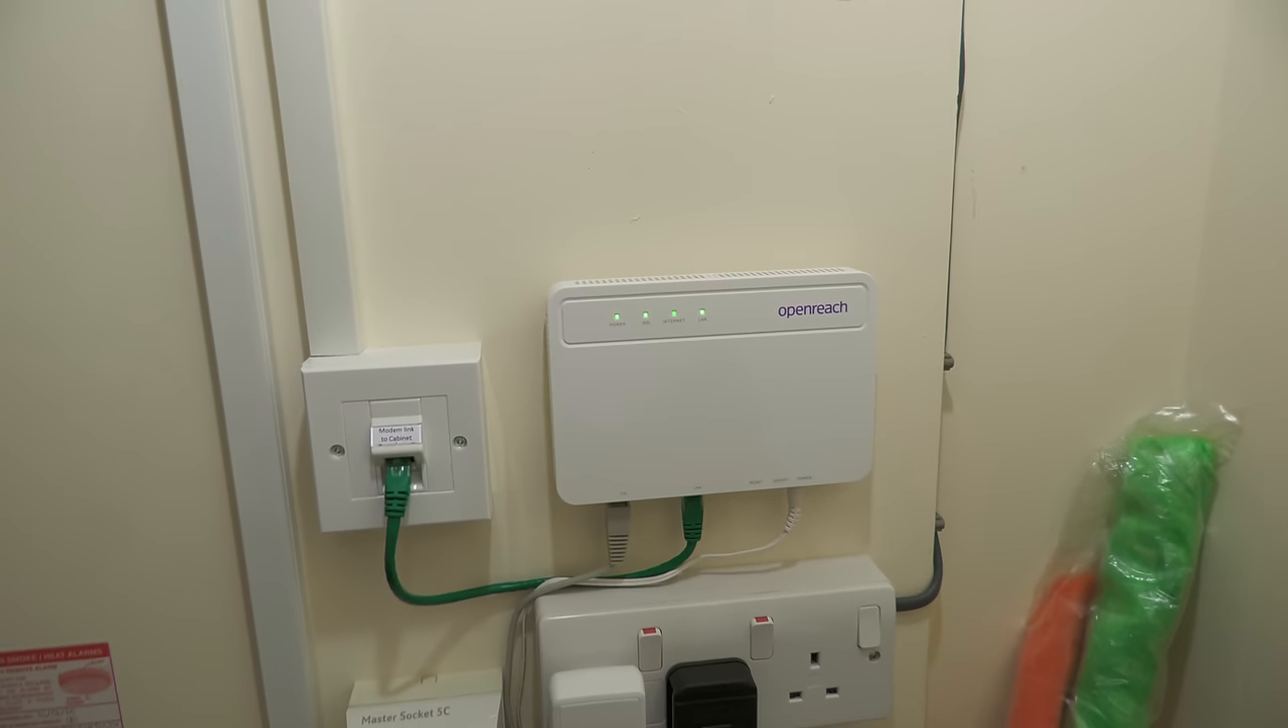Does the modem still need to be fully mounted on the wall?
No.